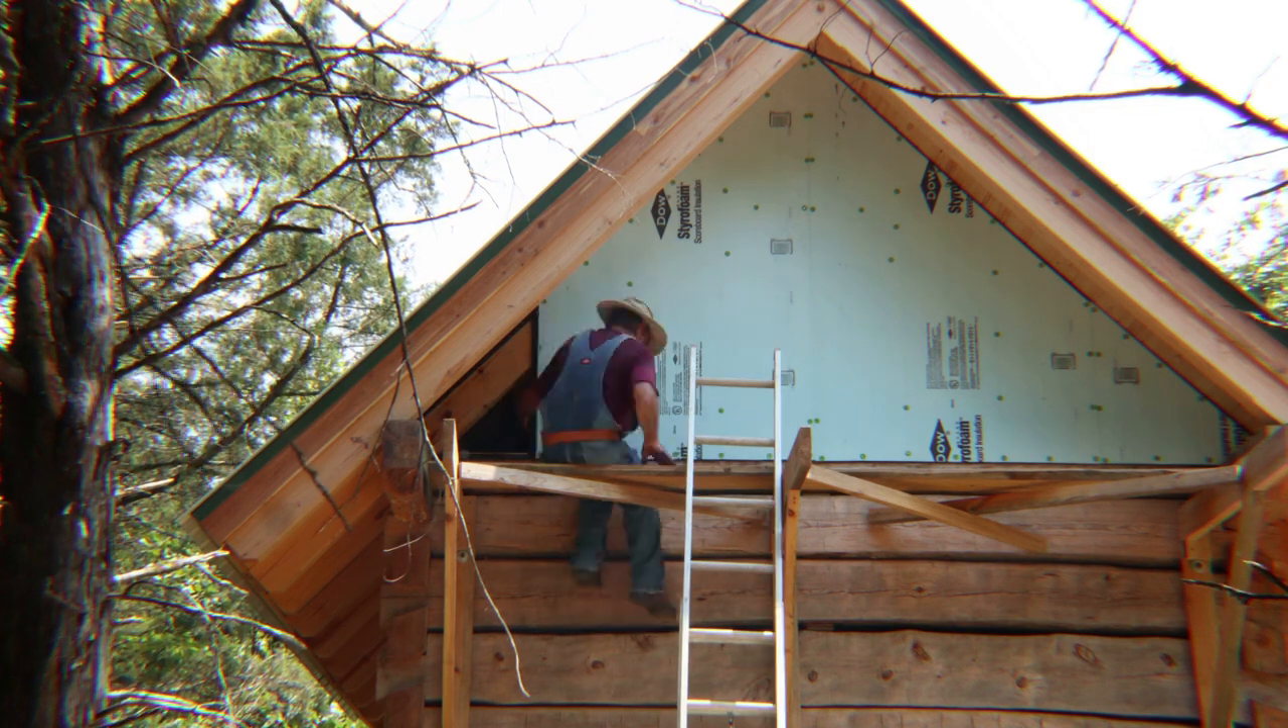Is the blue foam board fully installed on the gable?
No.